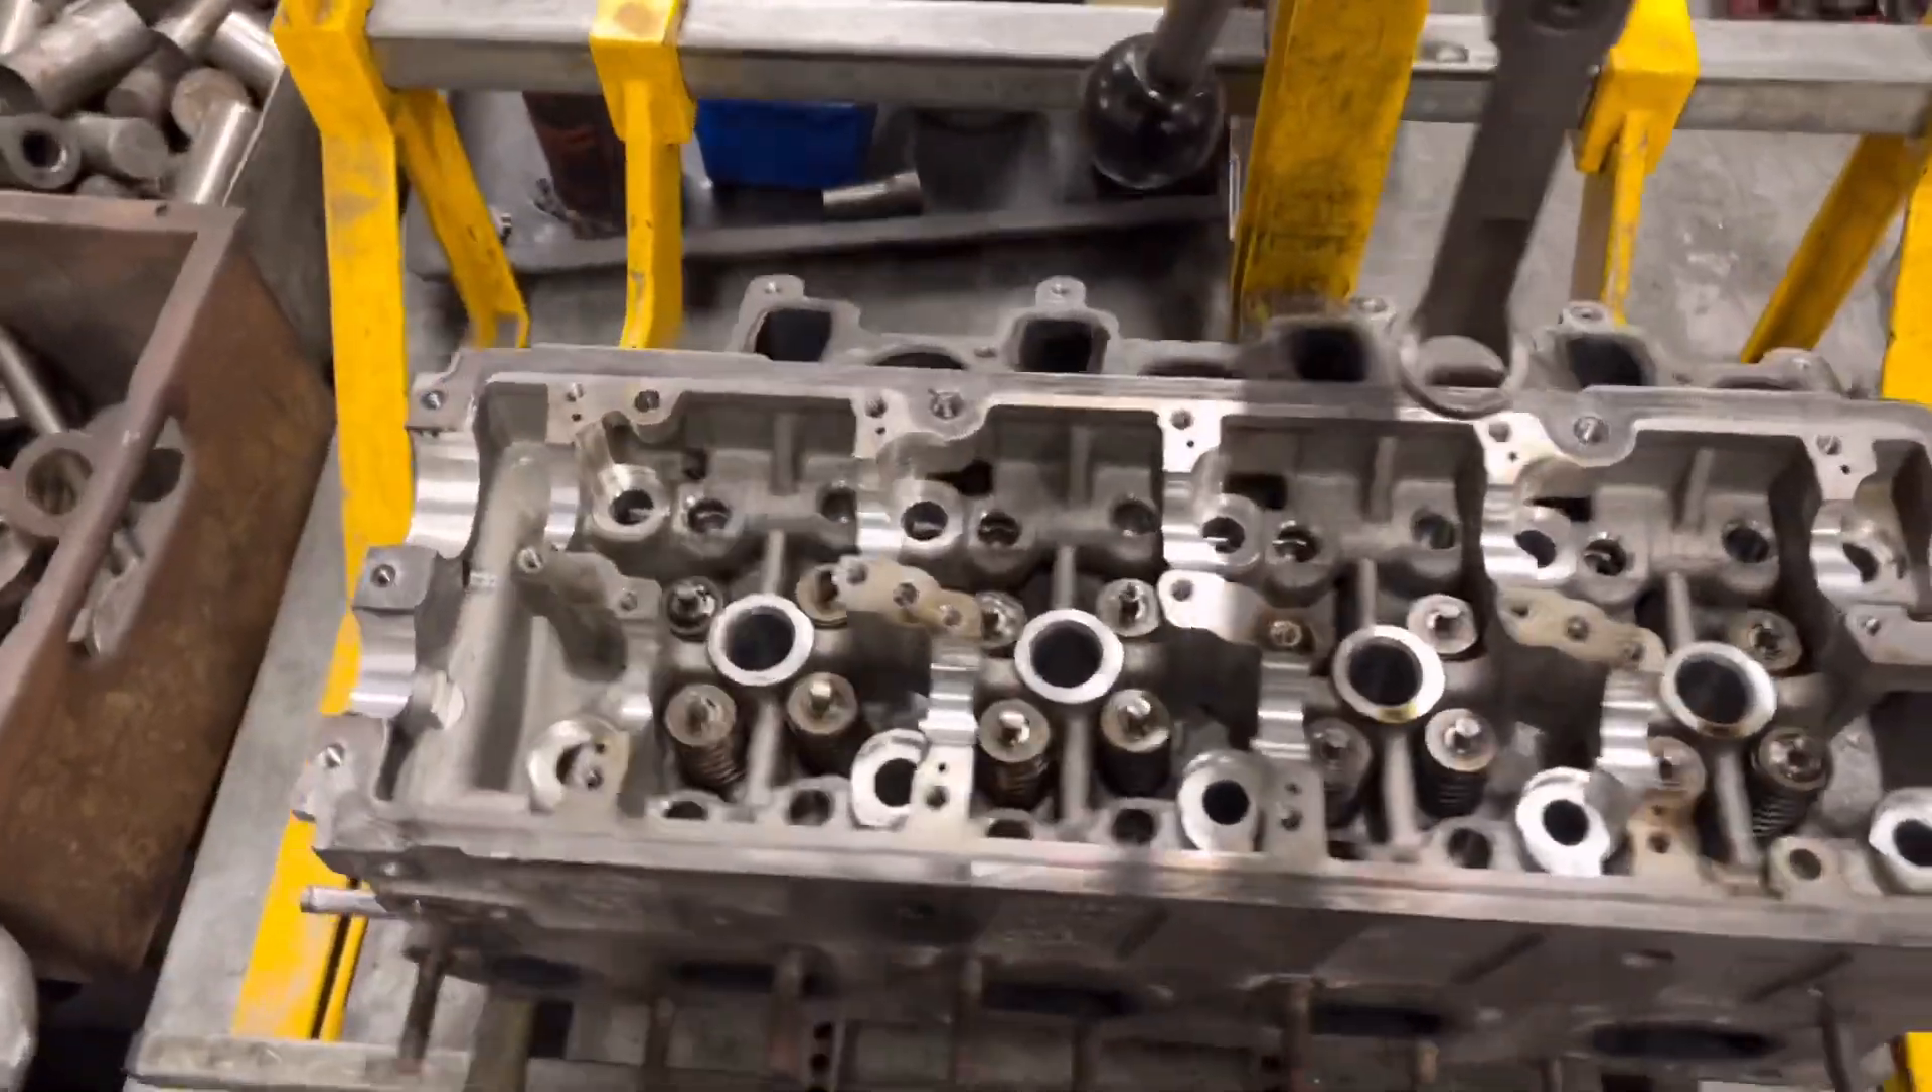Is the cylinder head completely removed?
Yes.